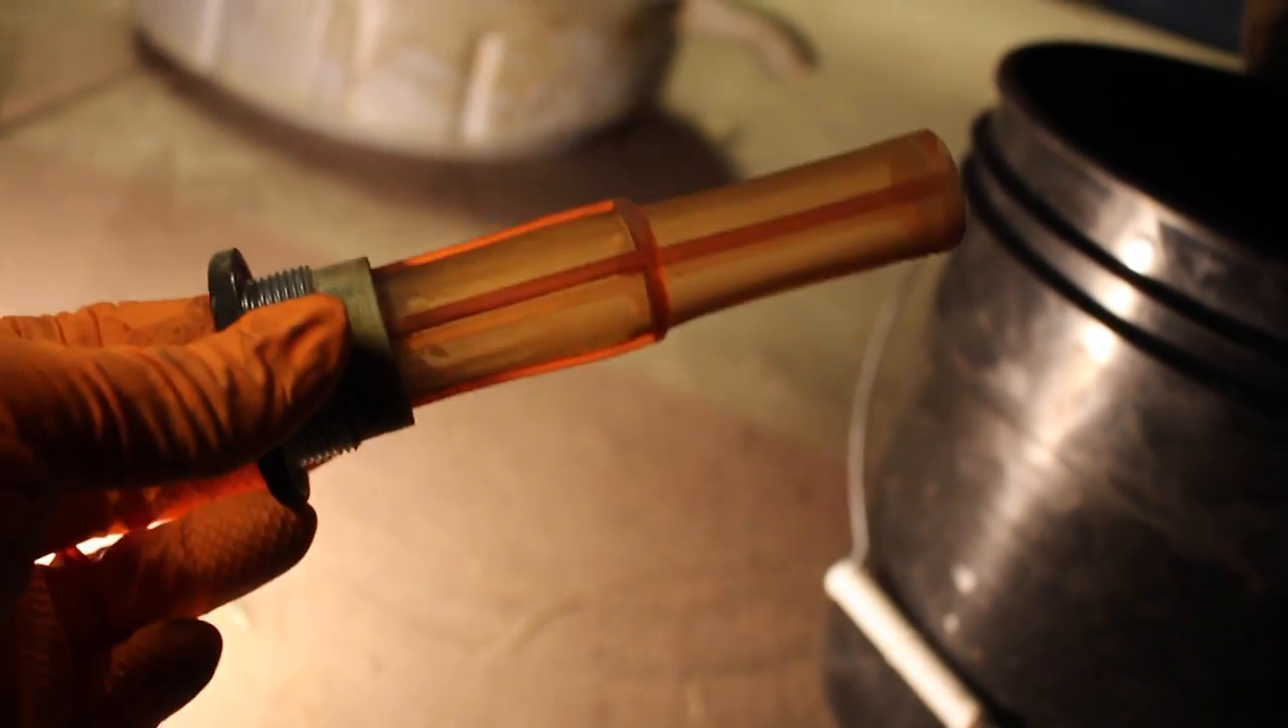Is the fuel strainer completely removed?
Yes.